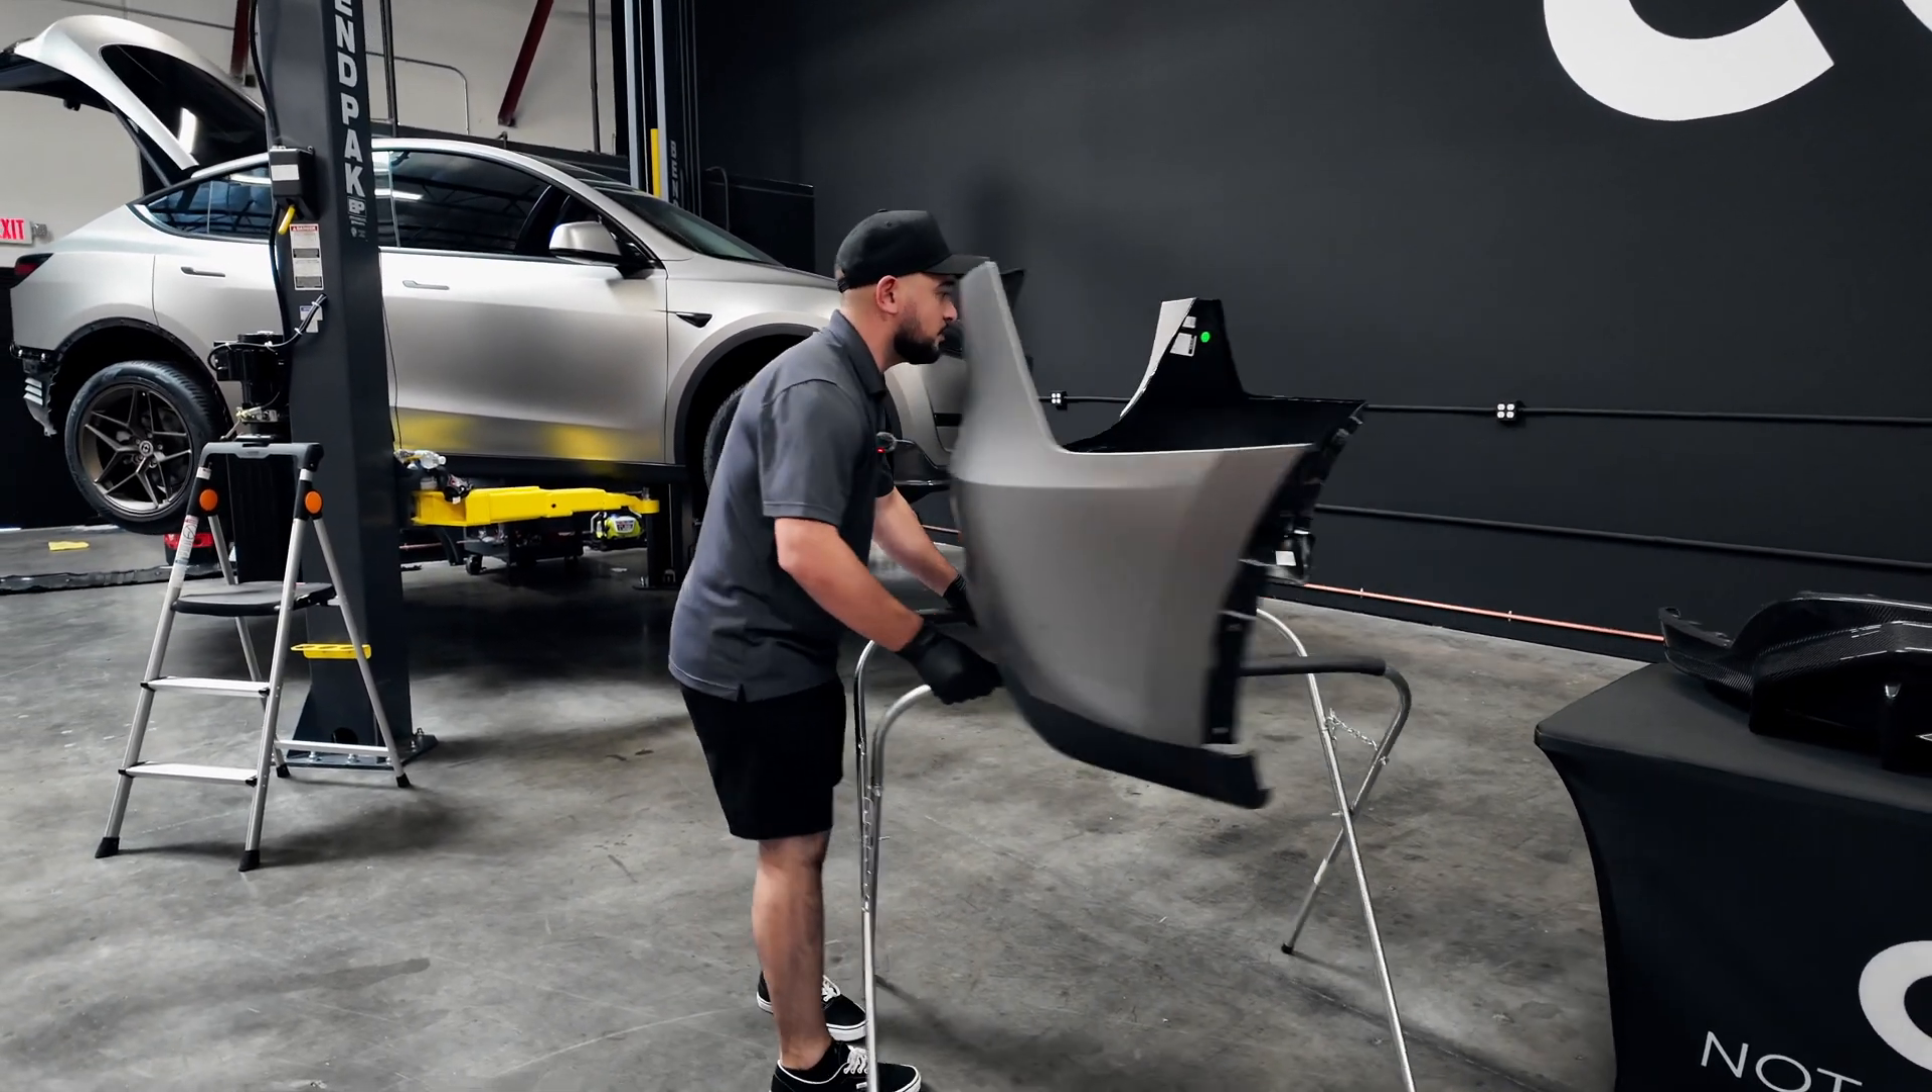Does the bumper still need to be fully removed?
No.